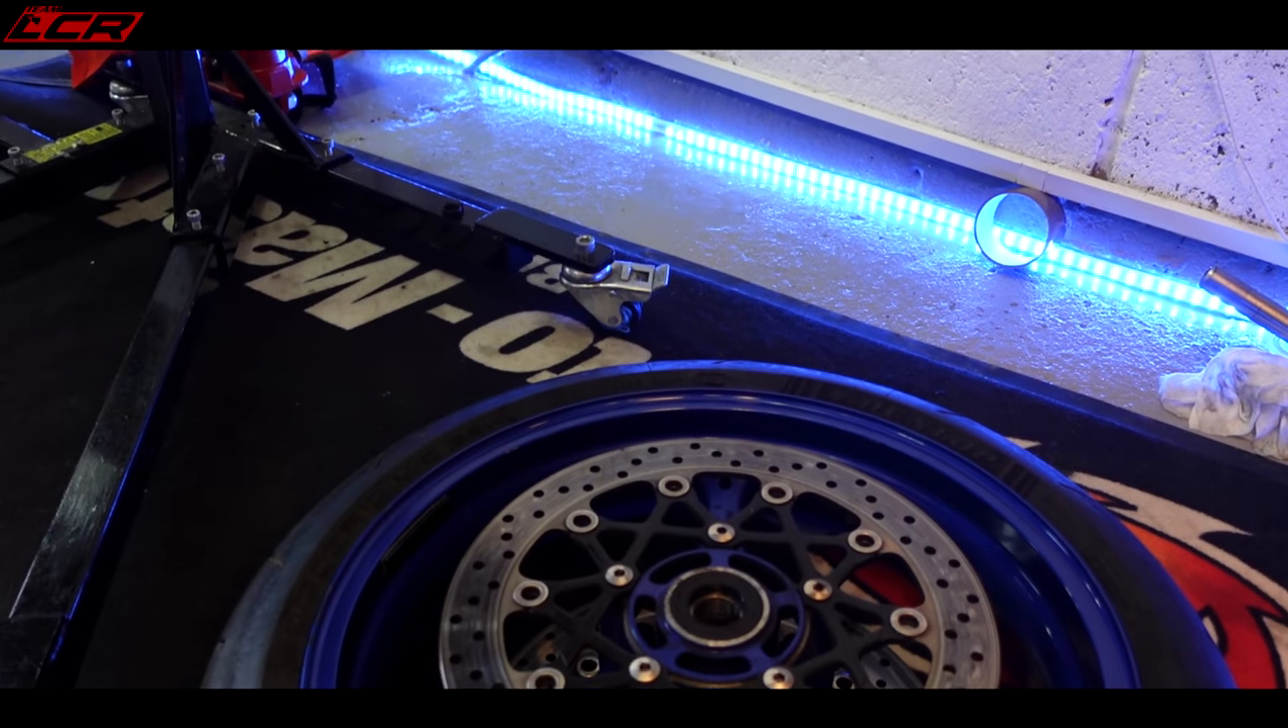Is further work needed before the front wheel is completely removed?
No.